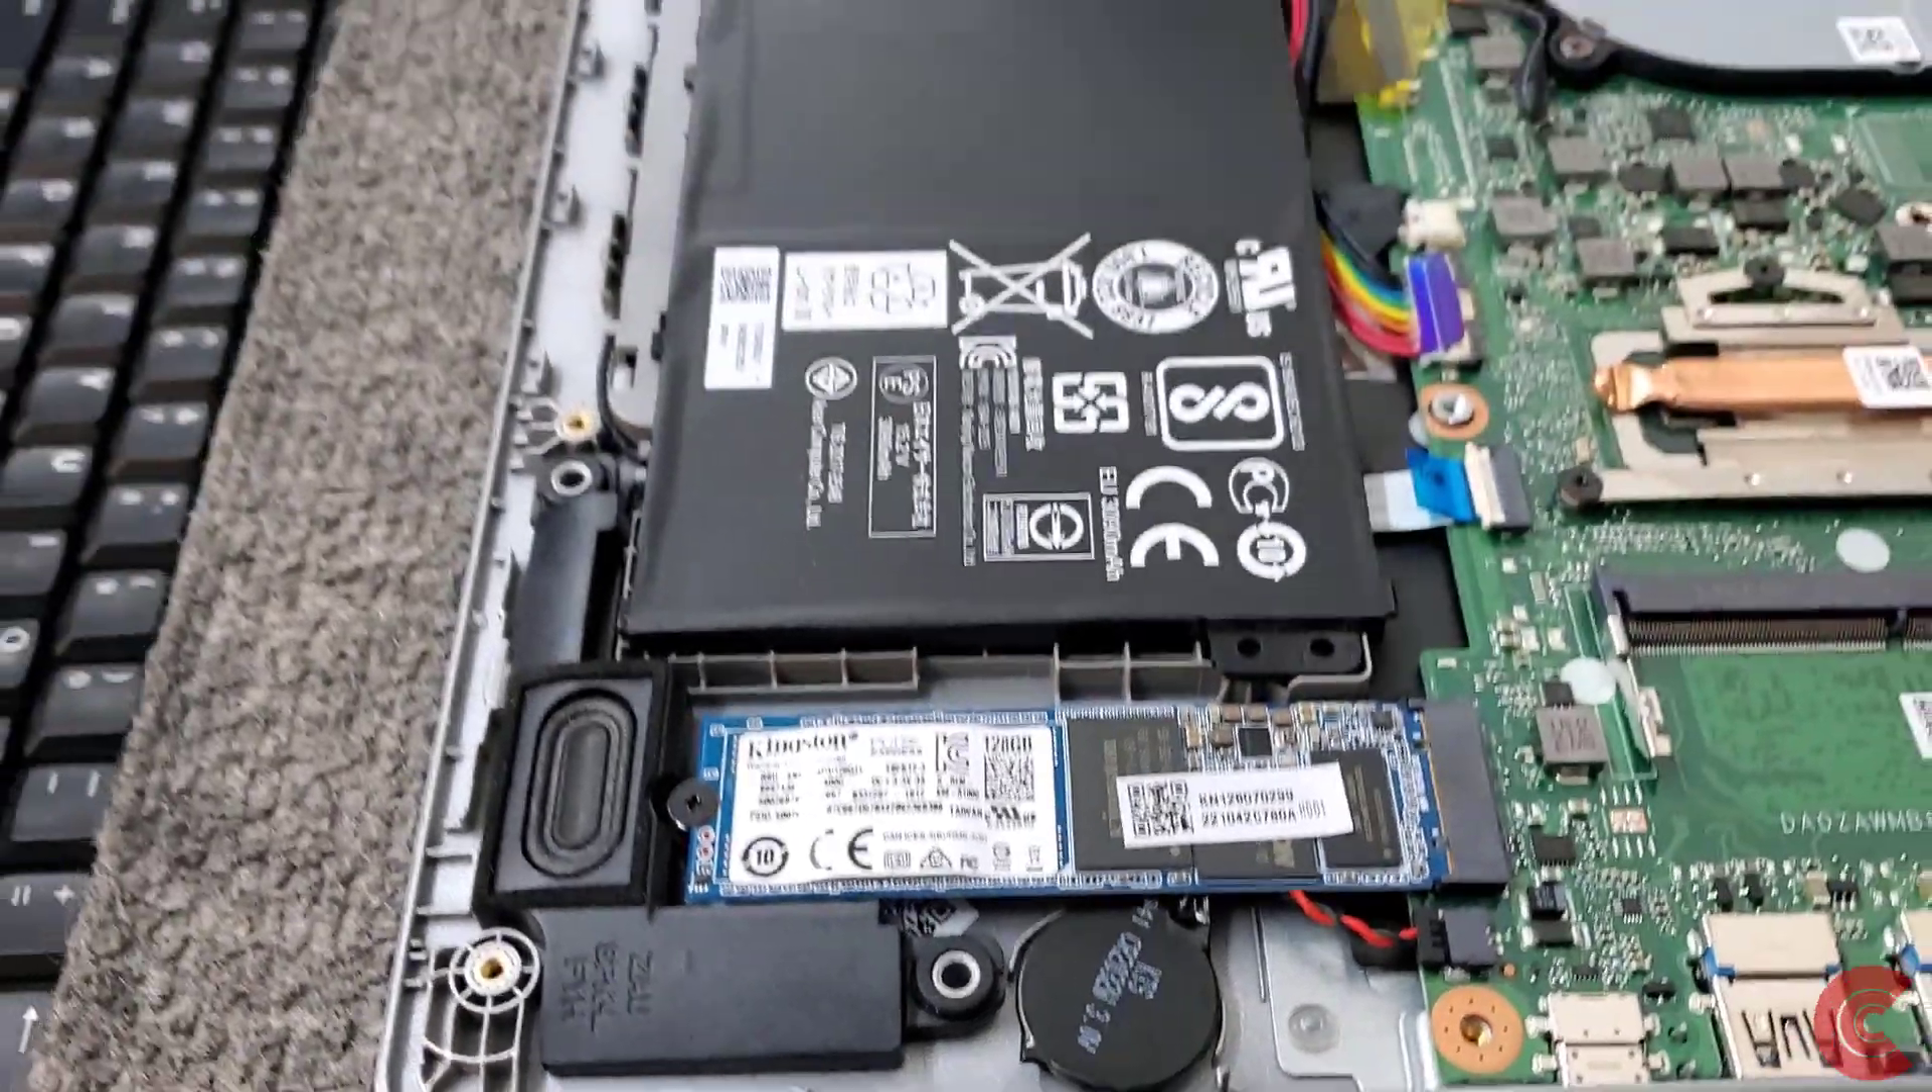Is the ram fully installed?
No.